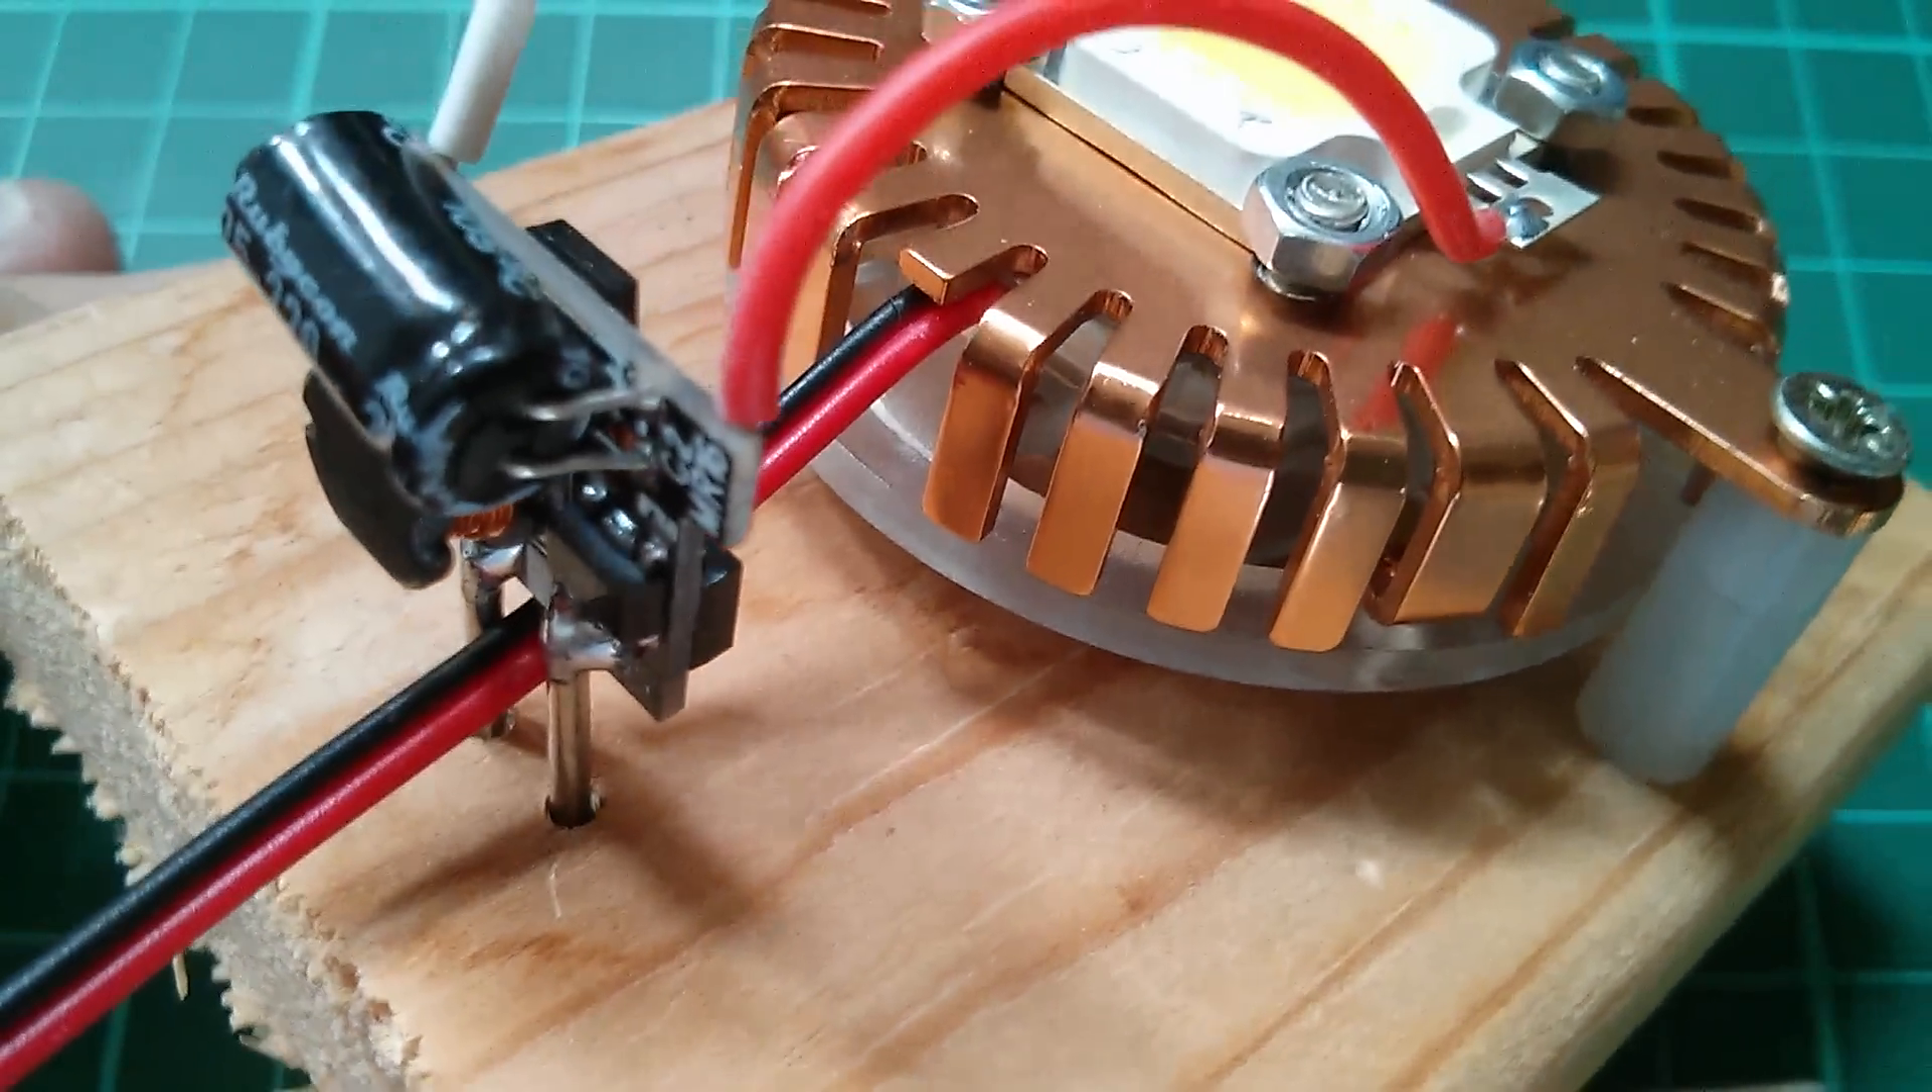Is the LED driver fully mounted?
Yes.